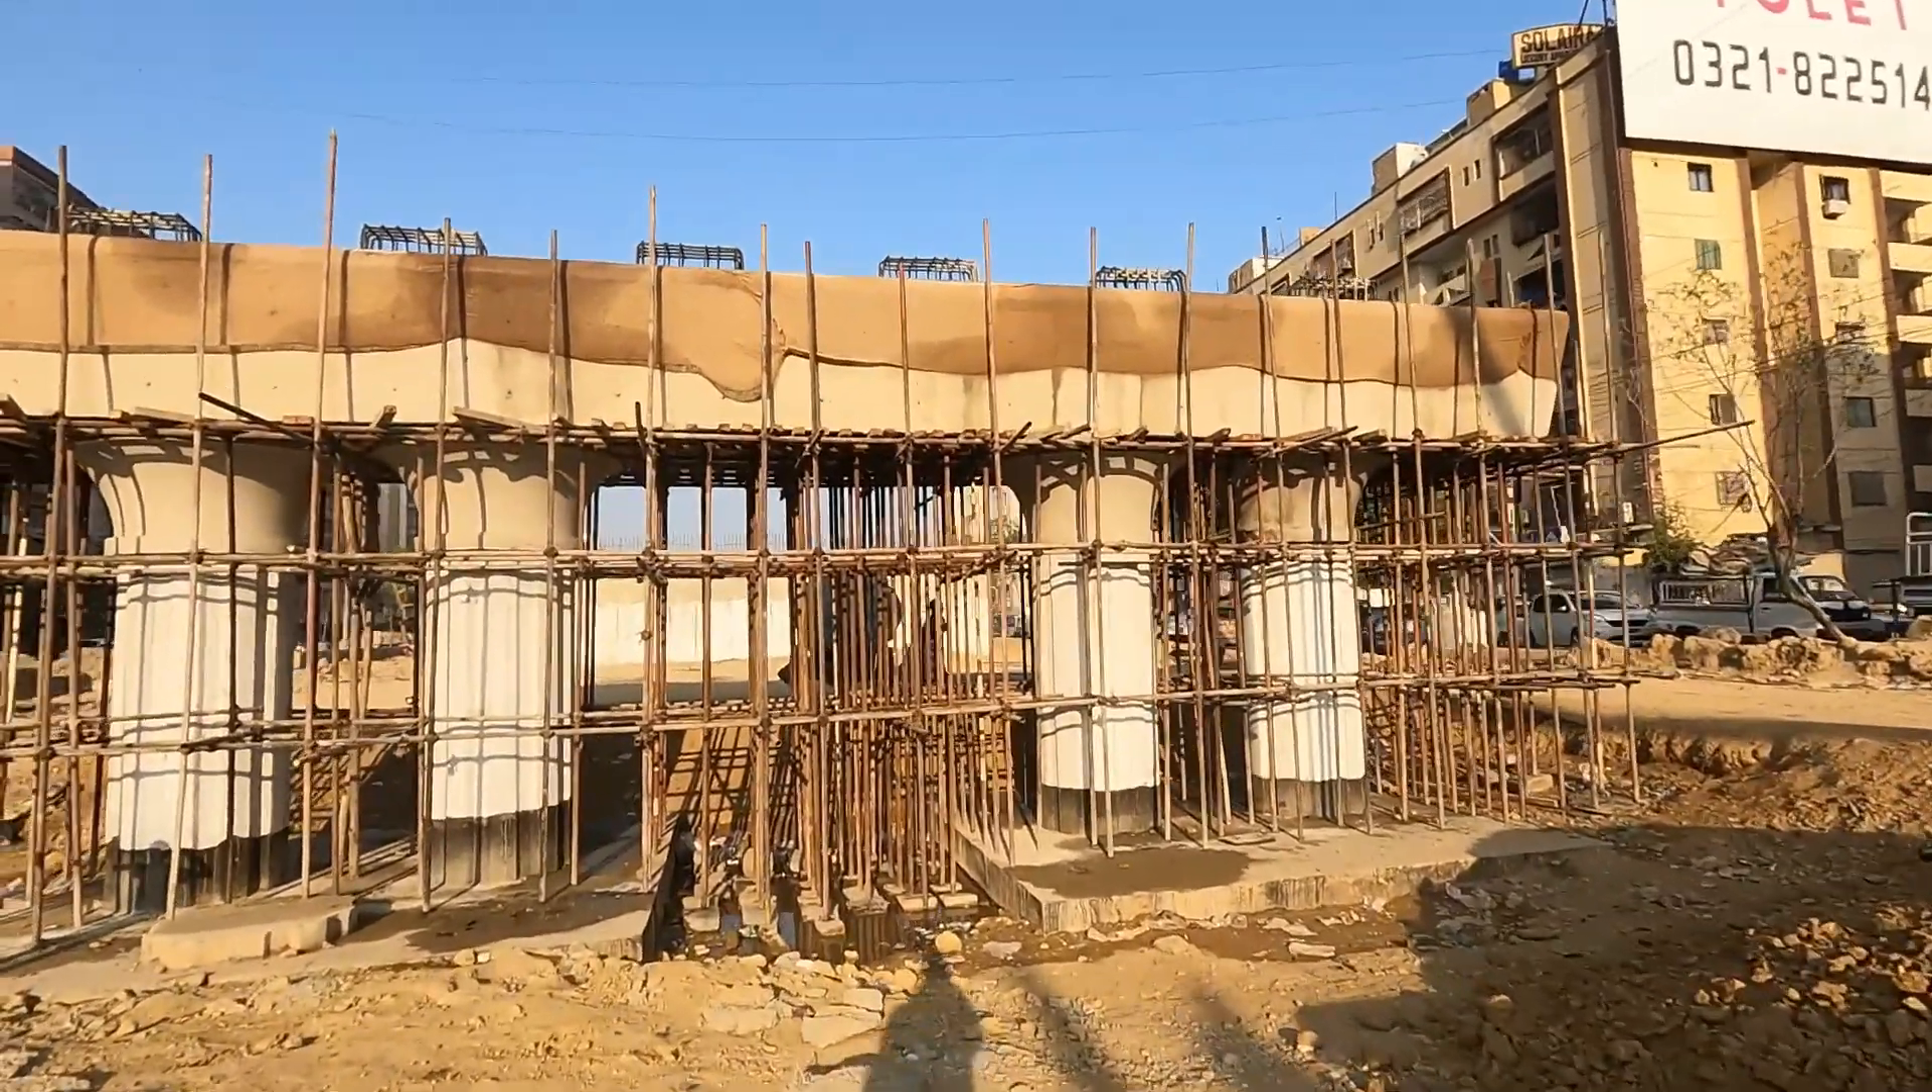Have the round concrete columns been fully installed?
Yes.